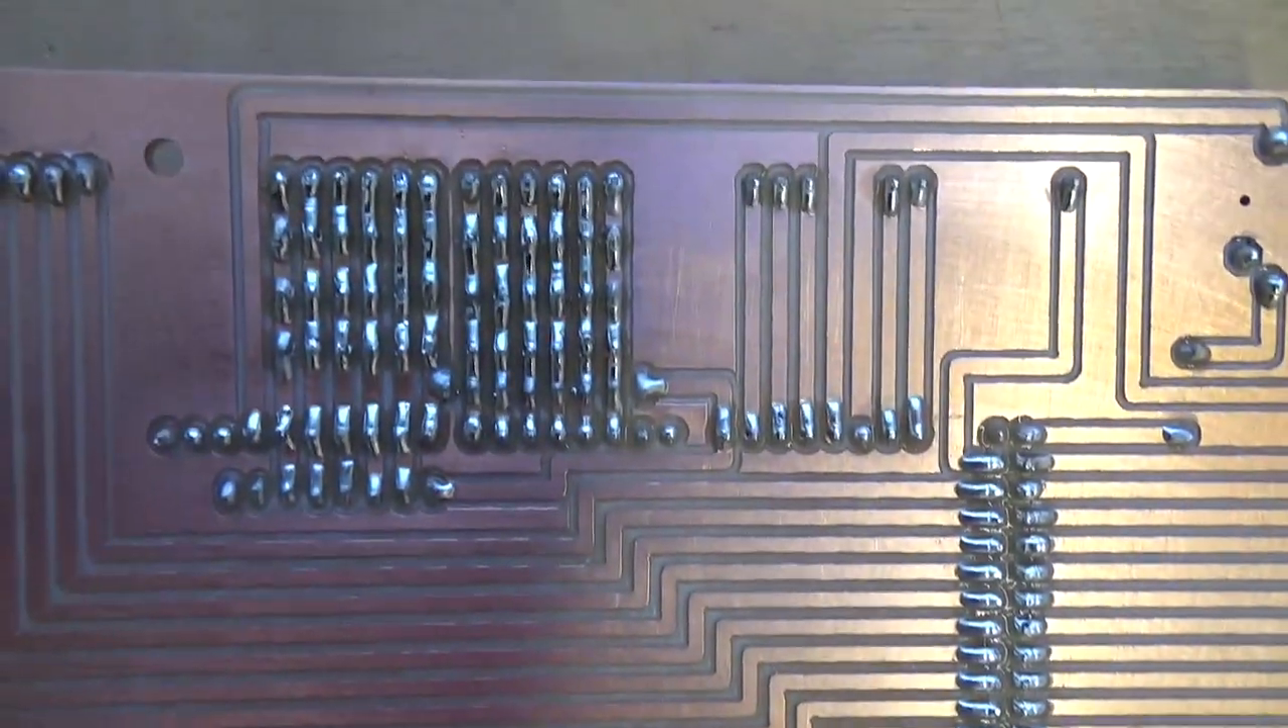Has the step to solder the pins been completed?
Yes.